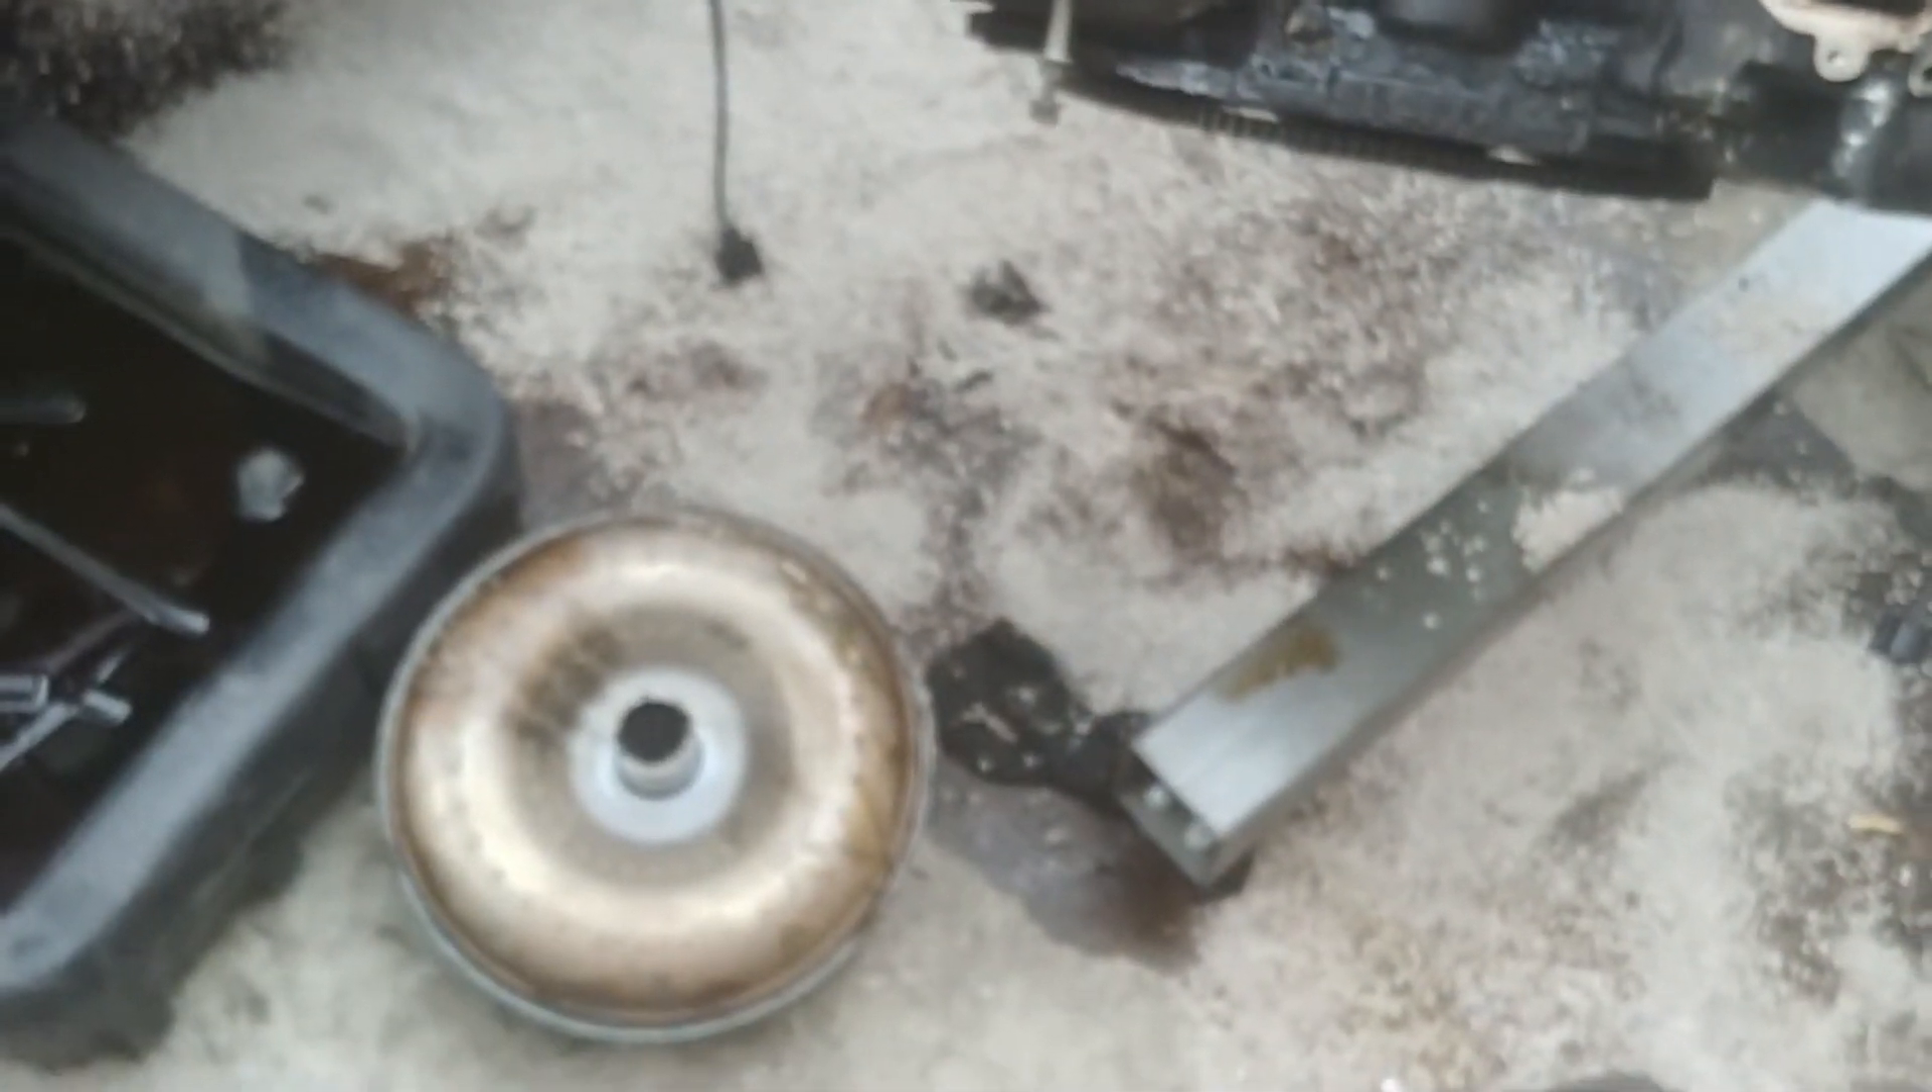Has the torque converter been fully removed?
Yes.